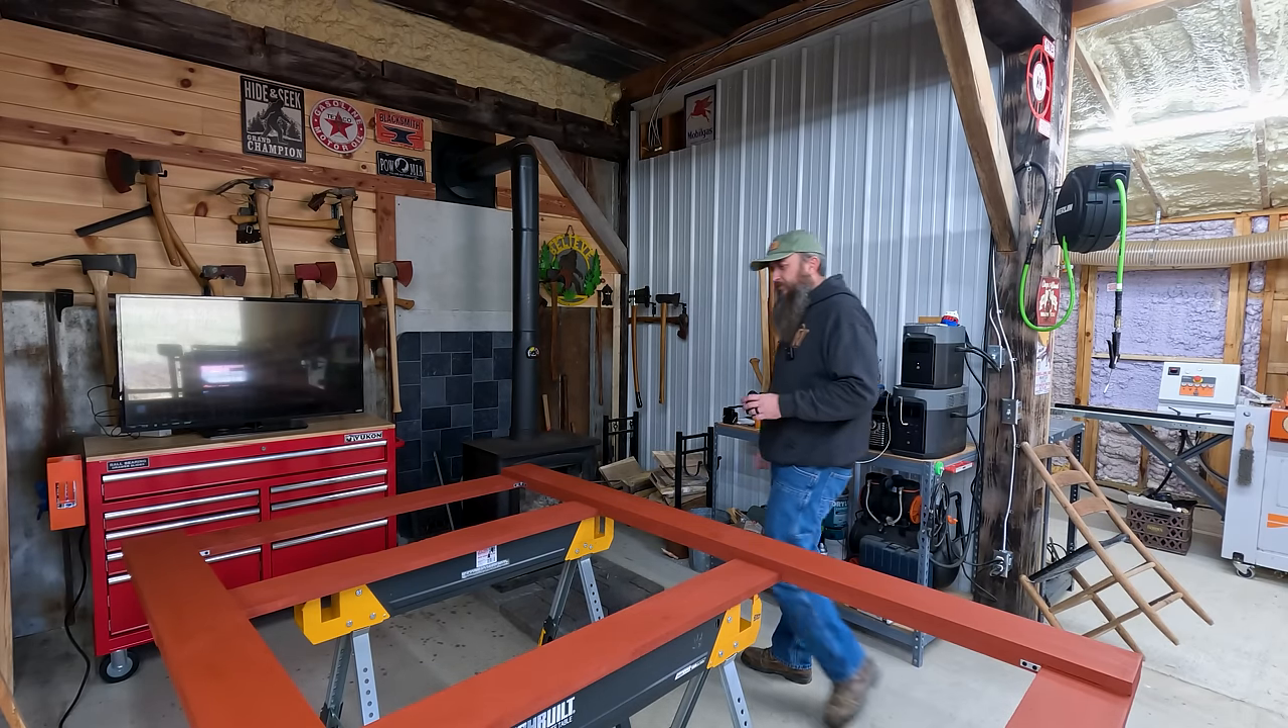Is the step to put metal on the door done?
No.